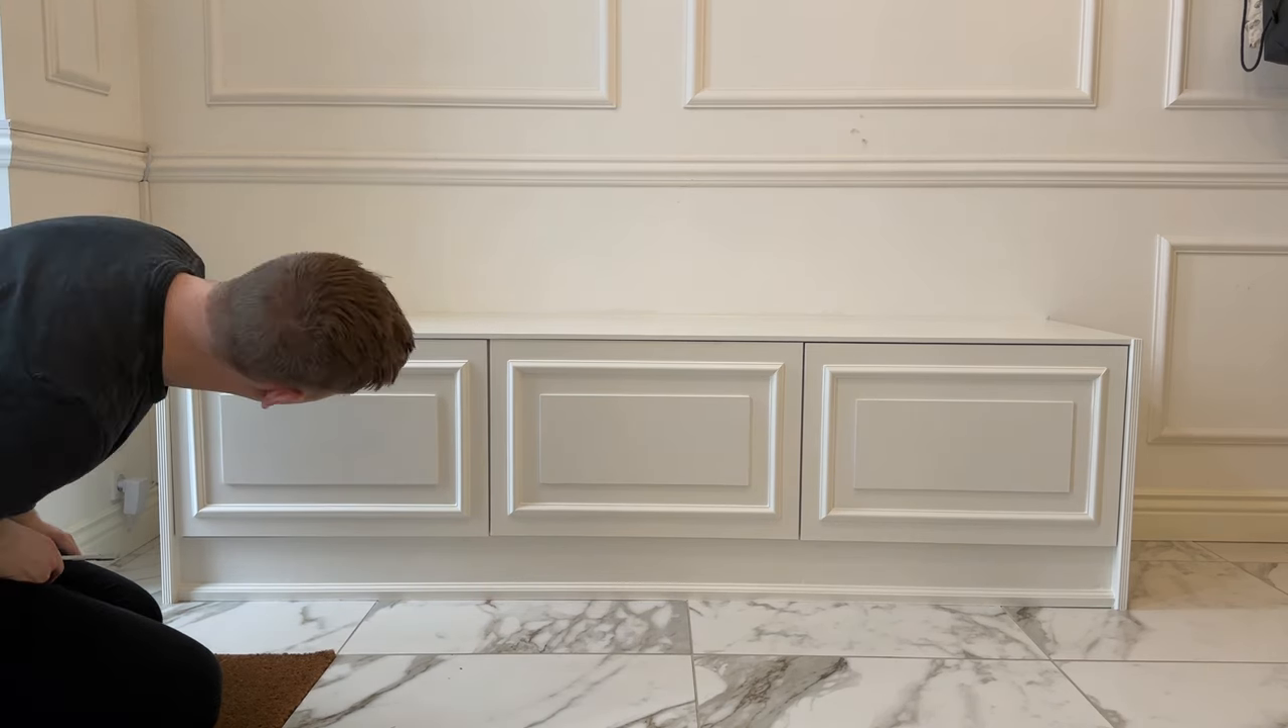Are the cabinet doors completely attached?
Yes.